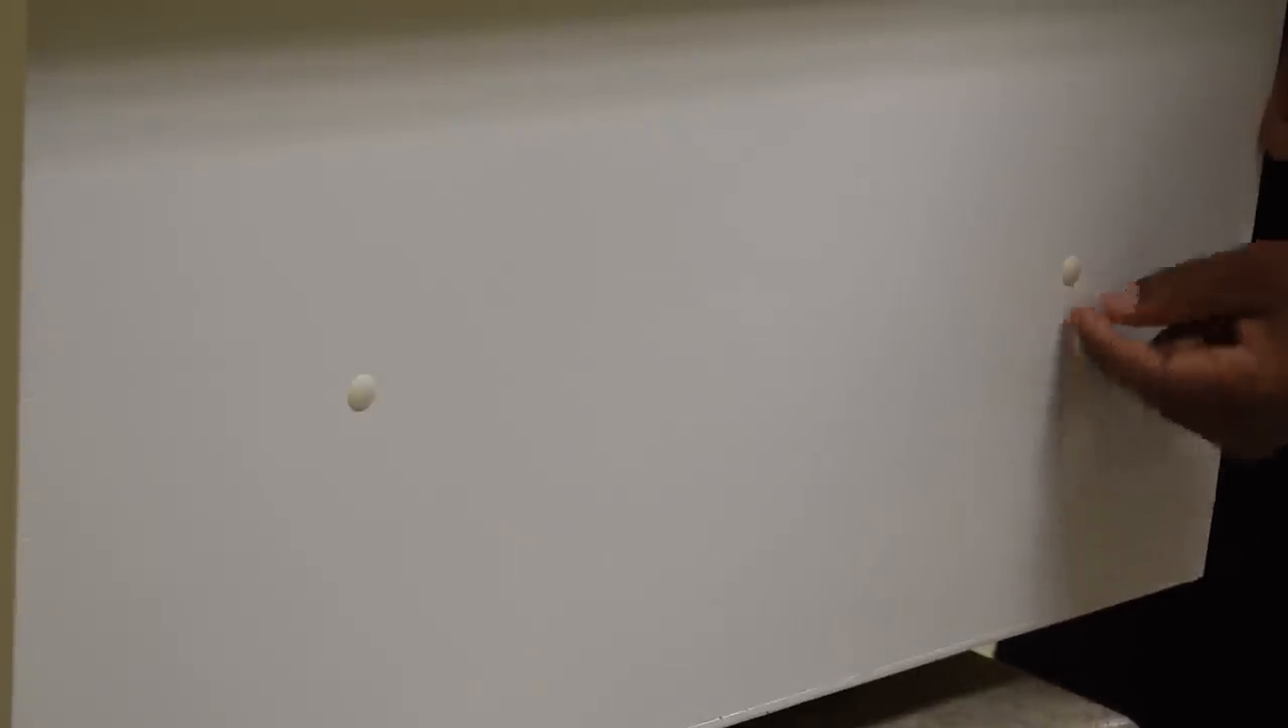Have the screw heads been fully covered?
Yes.